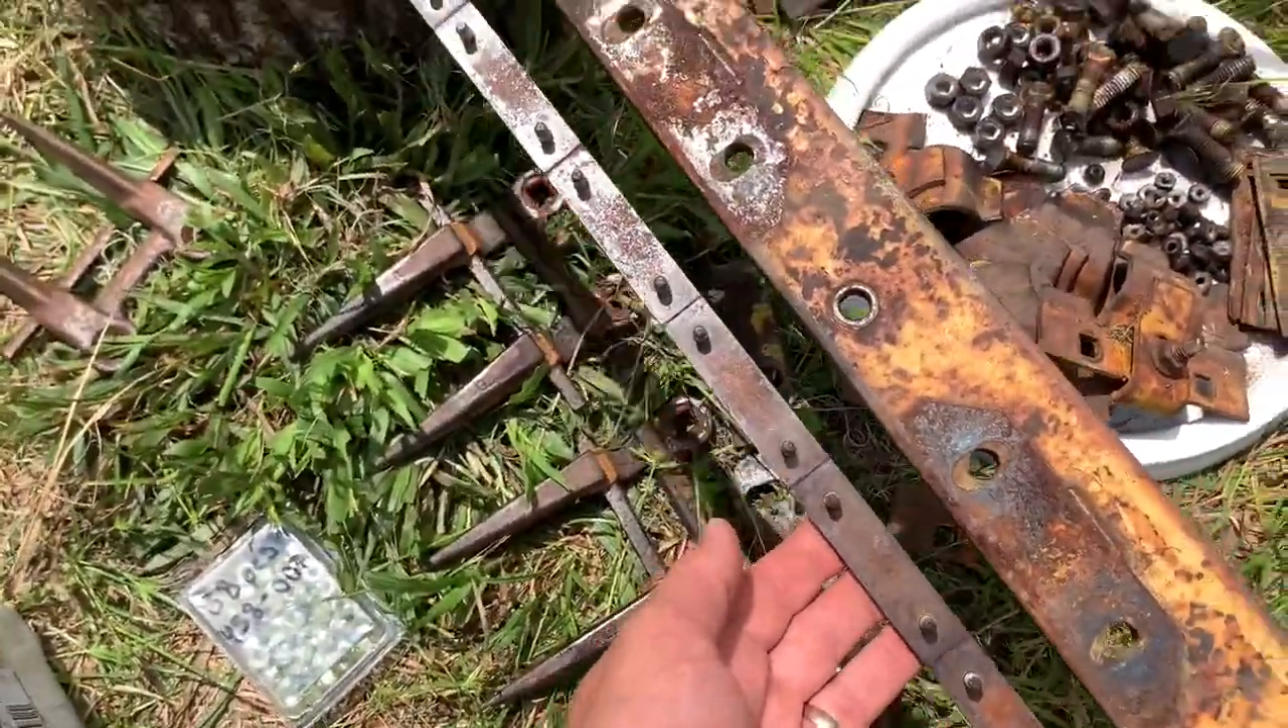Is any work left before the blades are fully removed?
No.